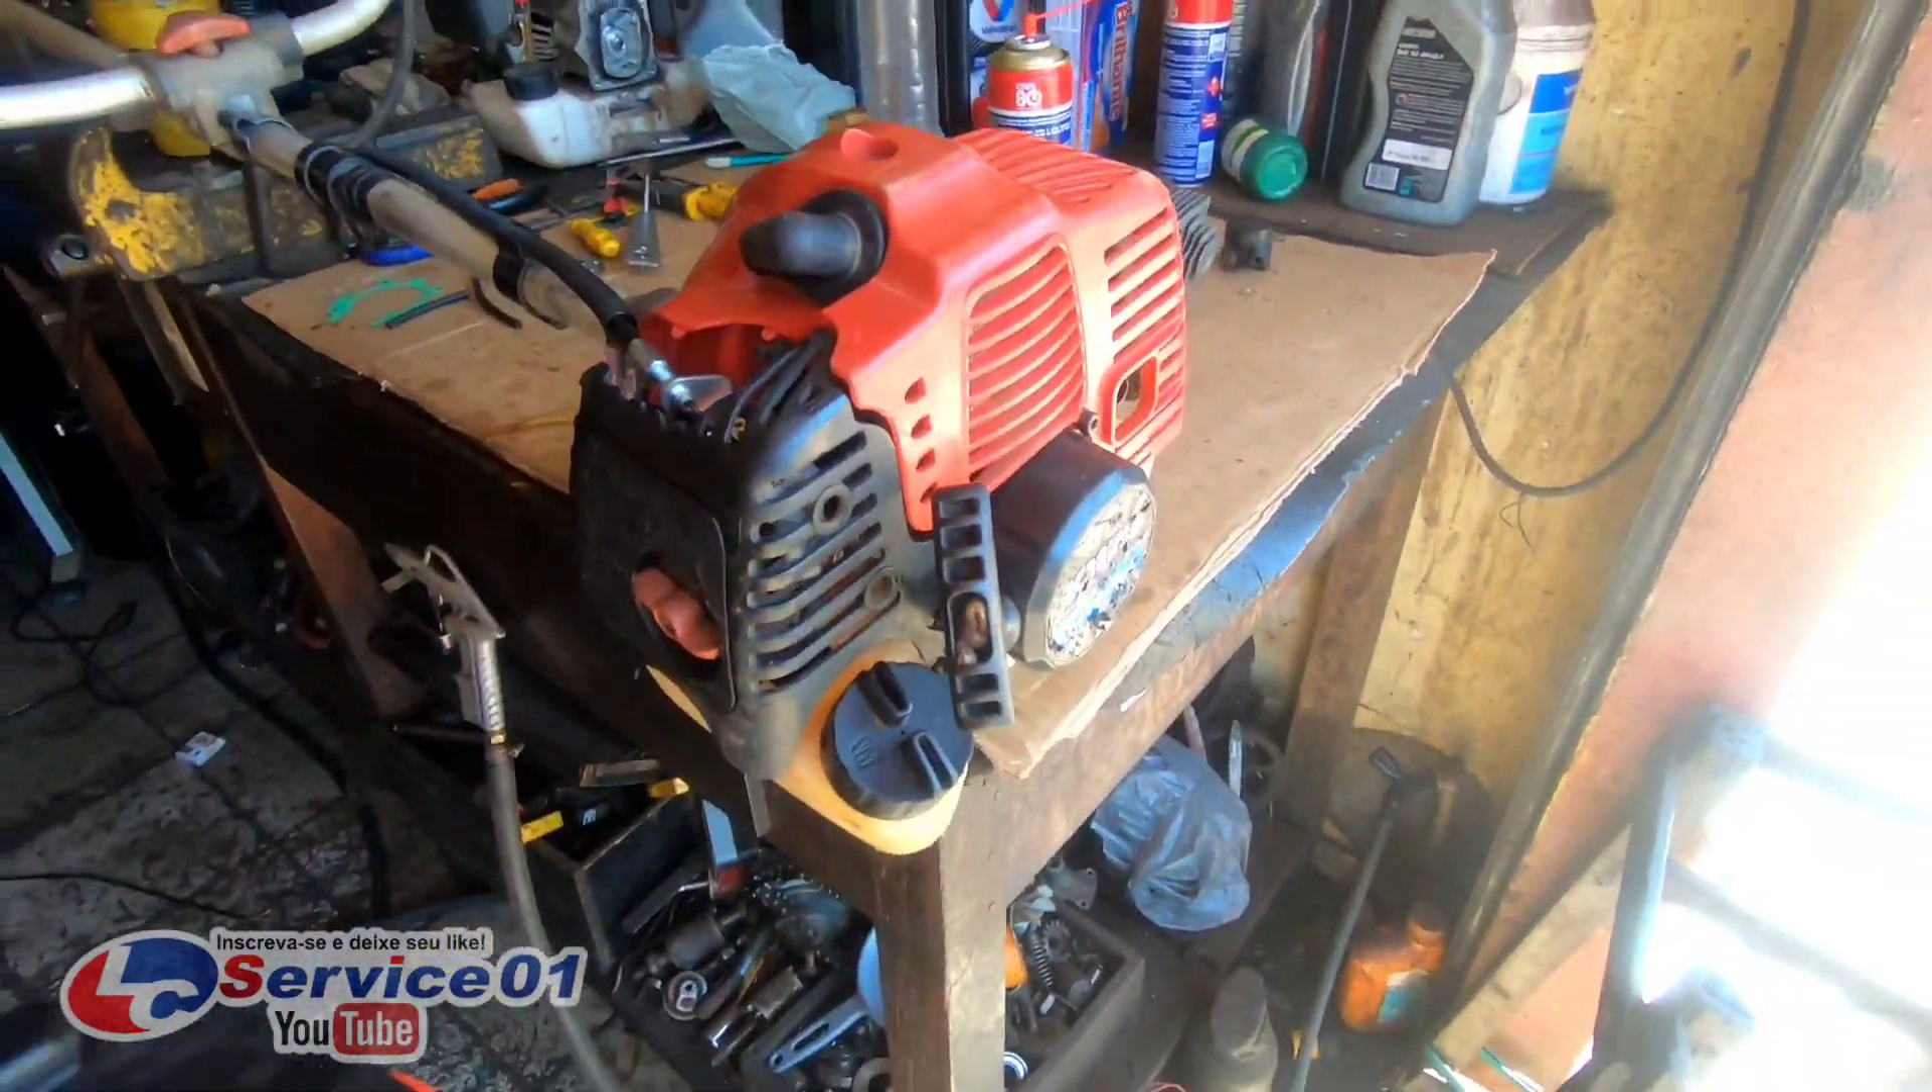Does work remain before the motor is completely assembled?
No.